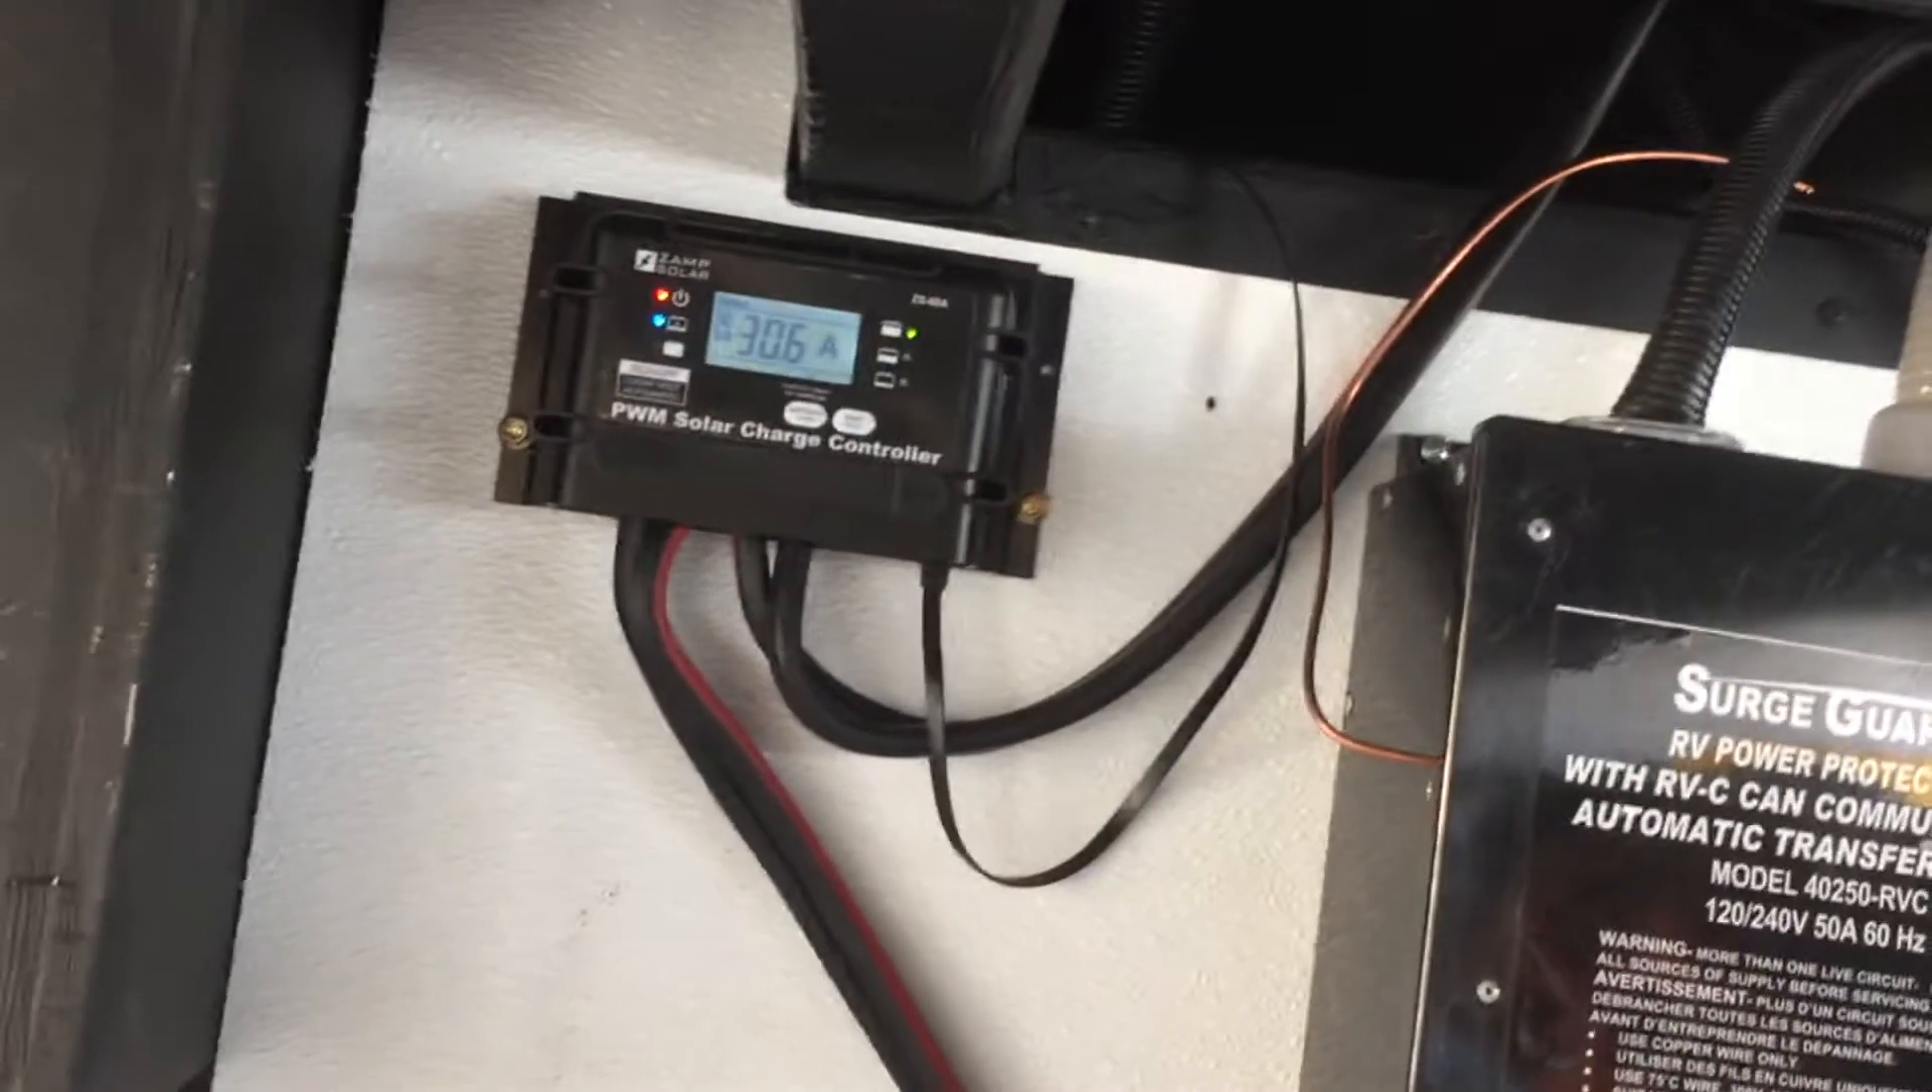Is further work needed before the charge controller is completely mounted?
No.